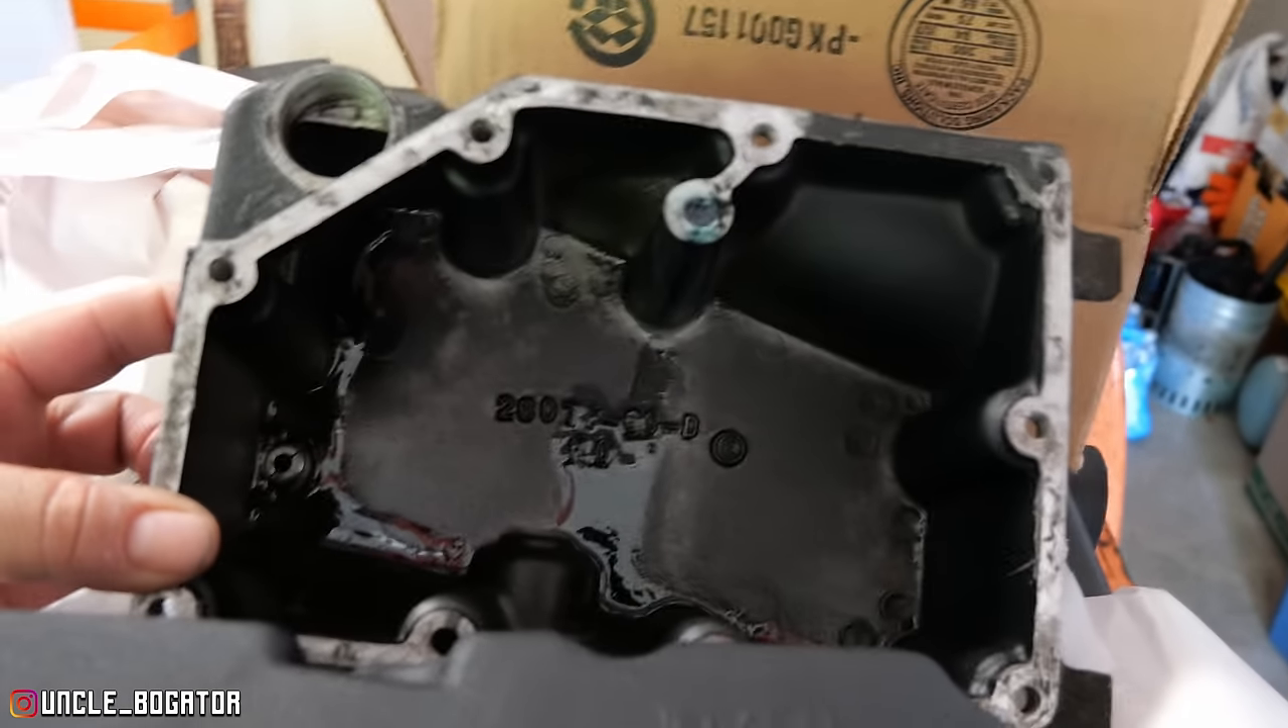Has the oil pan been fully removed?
Yes.